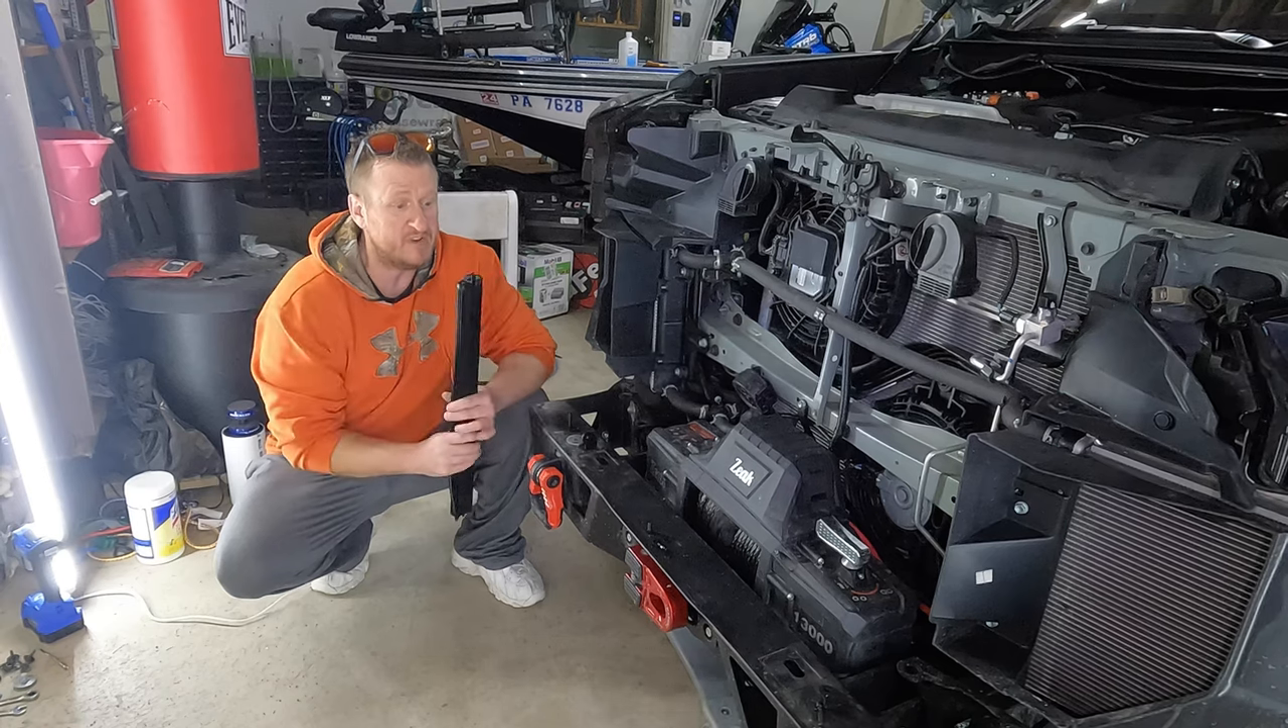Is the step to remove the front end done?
Yes.